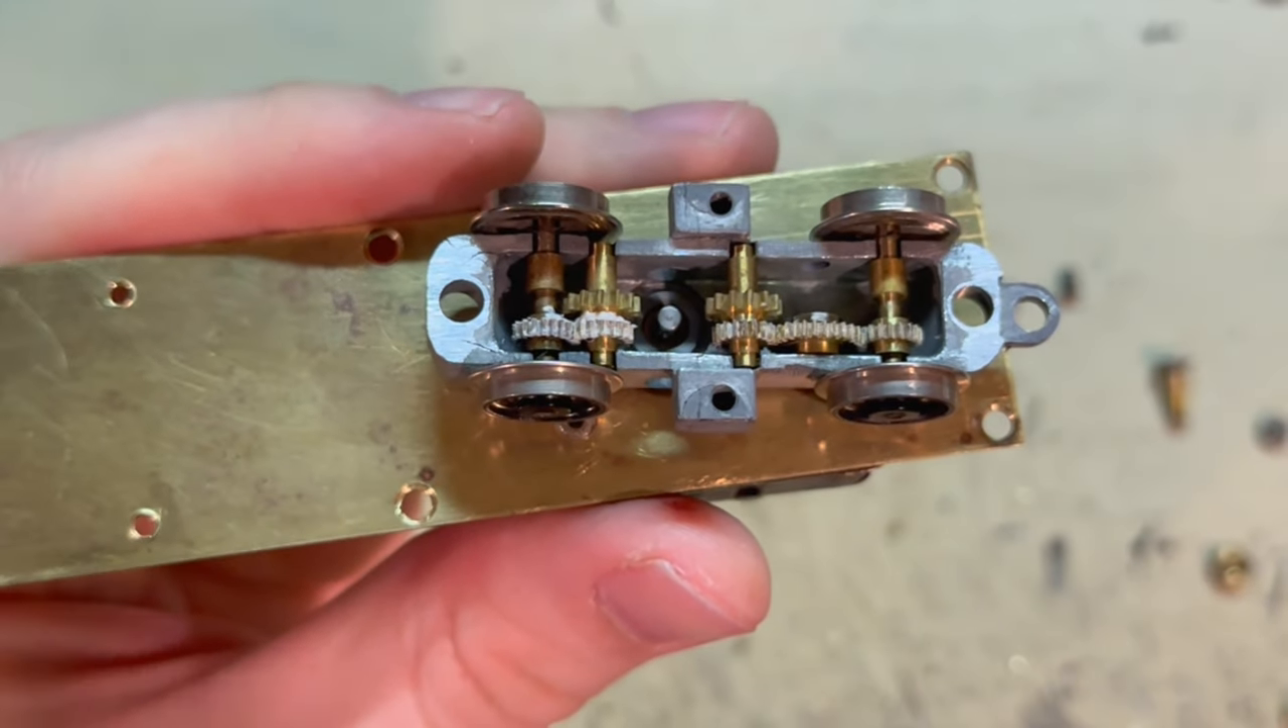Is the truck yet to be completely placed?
No.